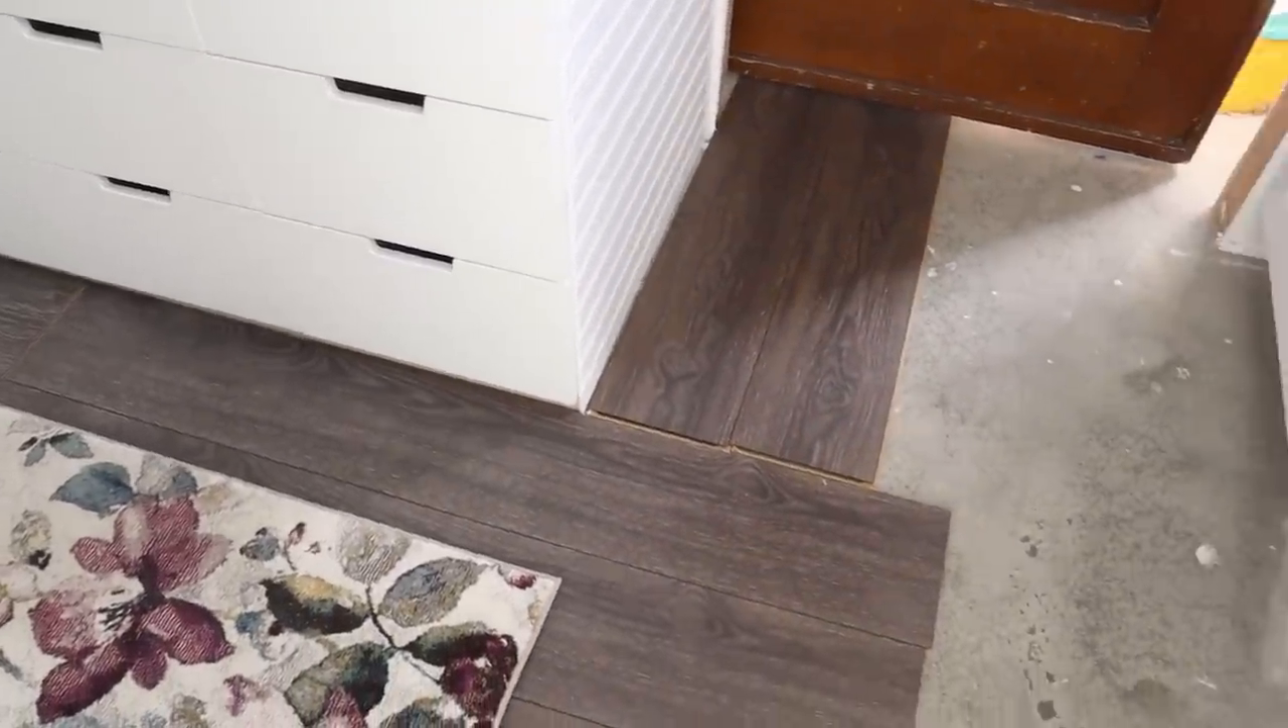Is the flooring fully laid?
No.